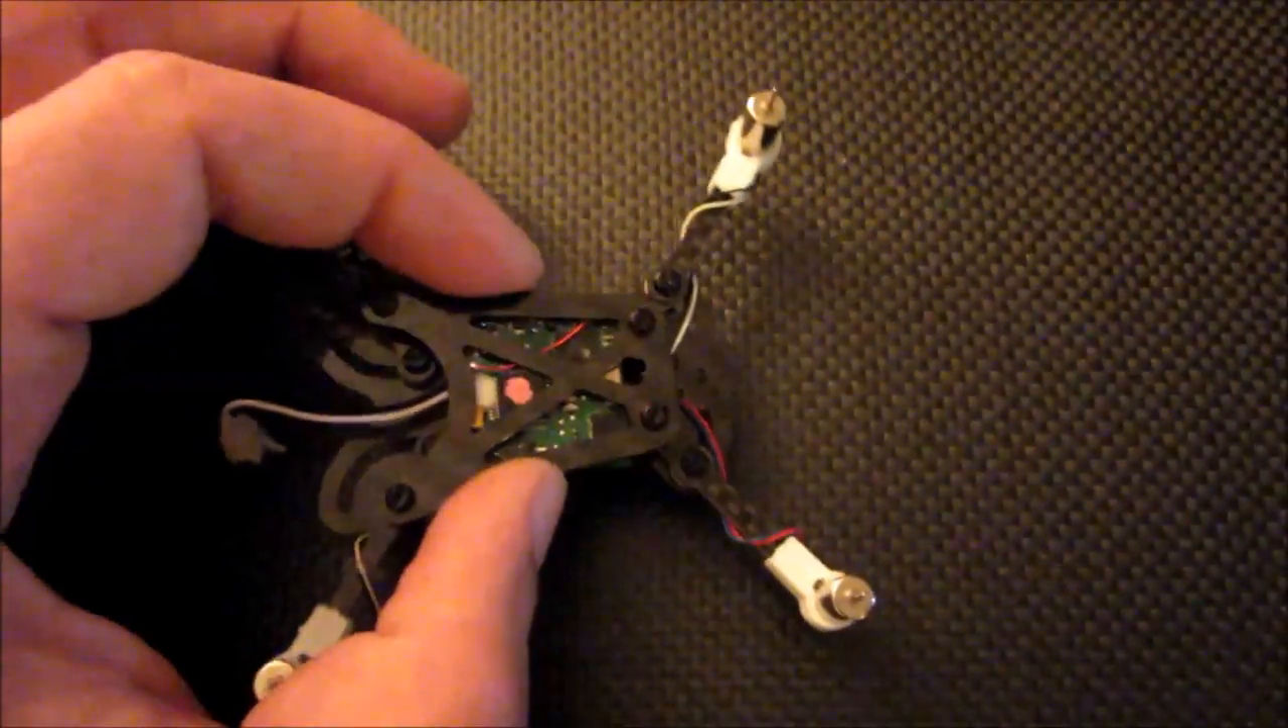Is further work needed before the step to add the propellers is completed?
Yes.